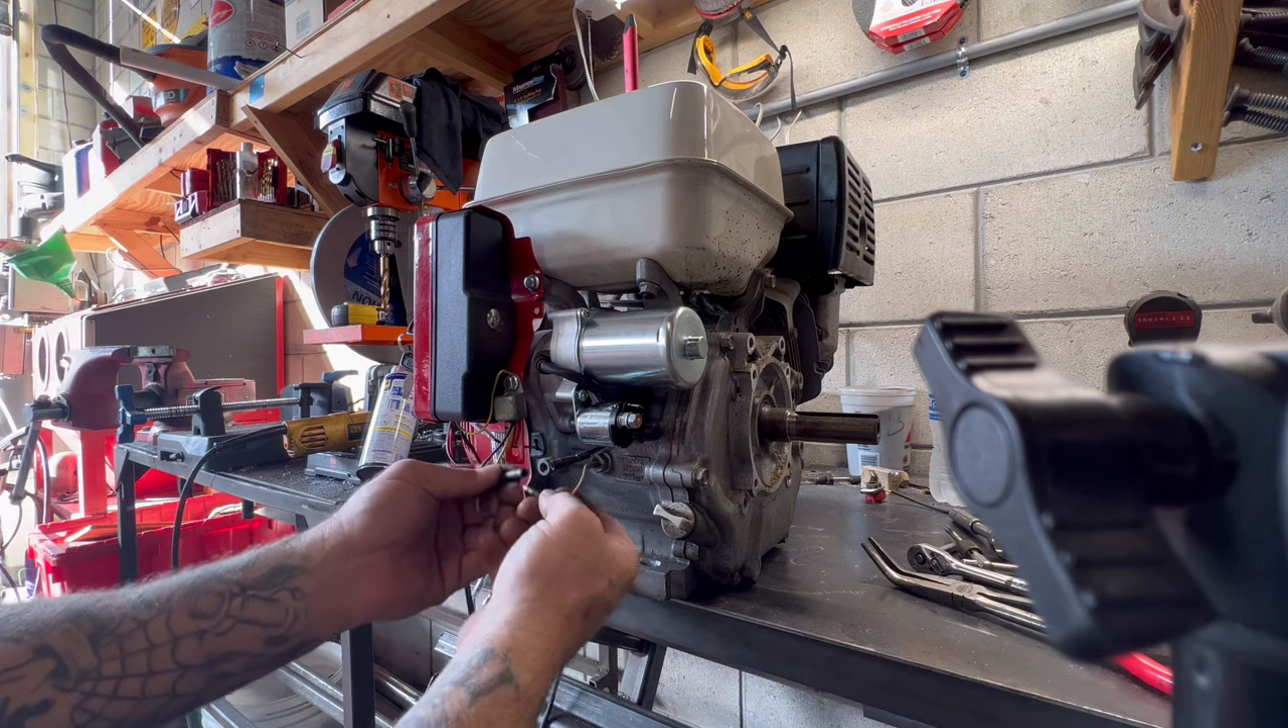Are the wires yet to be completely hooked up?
Yes.